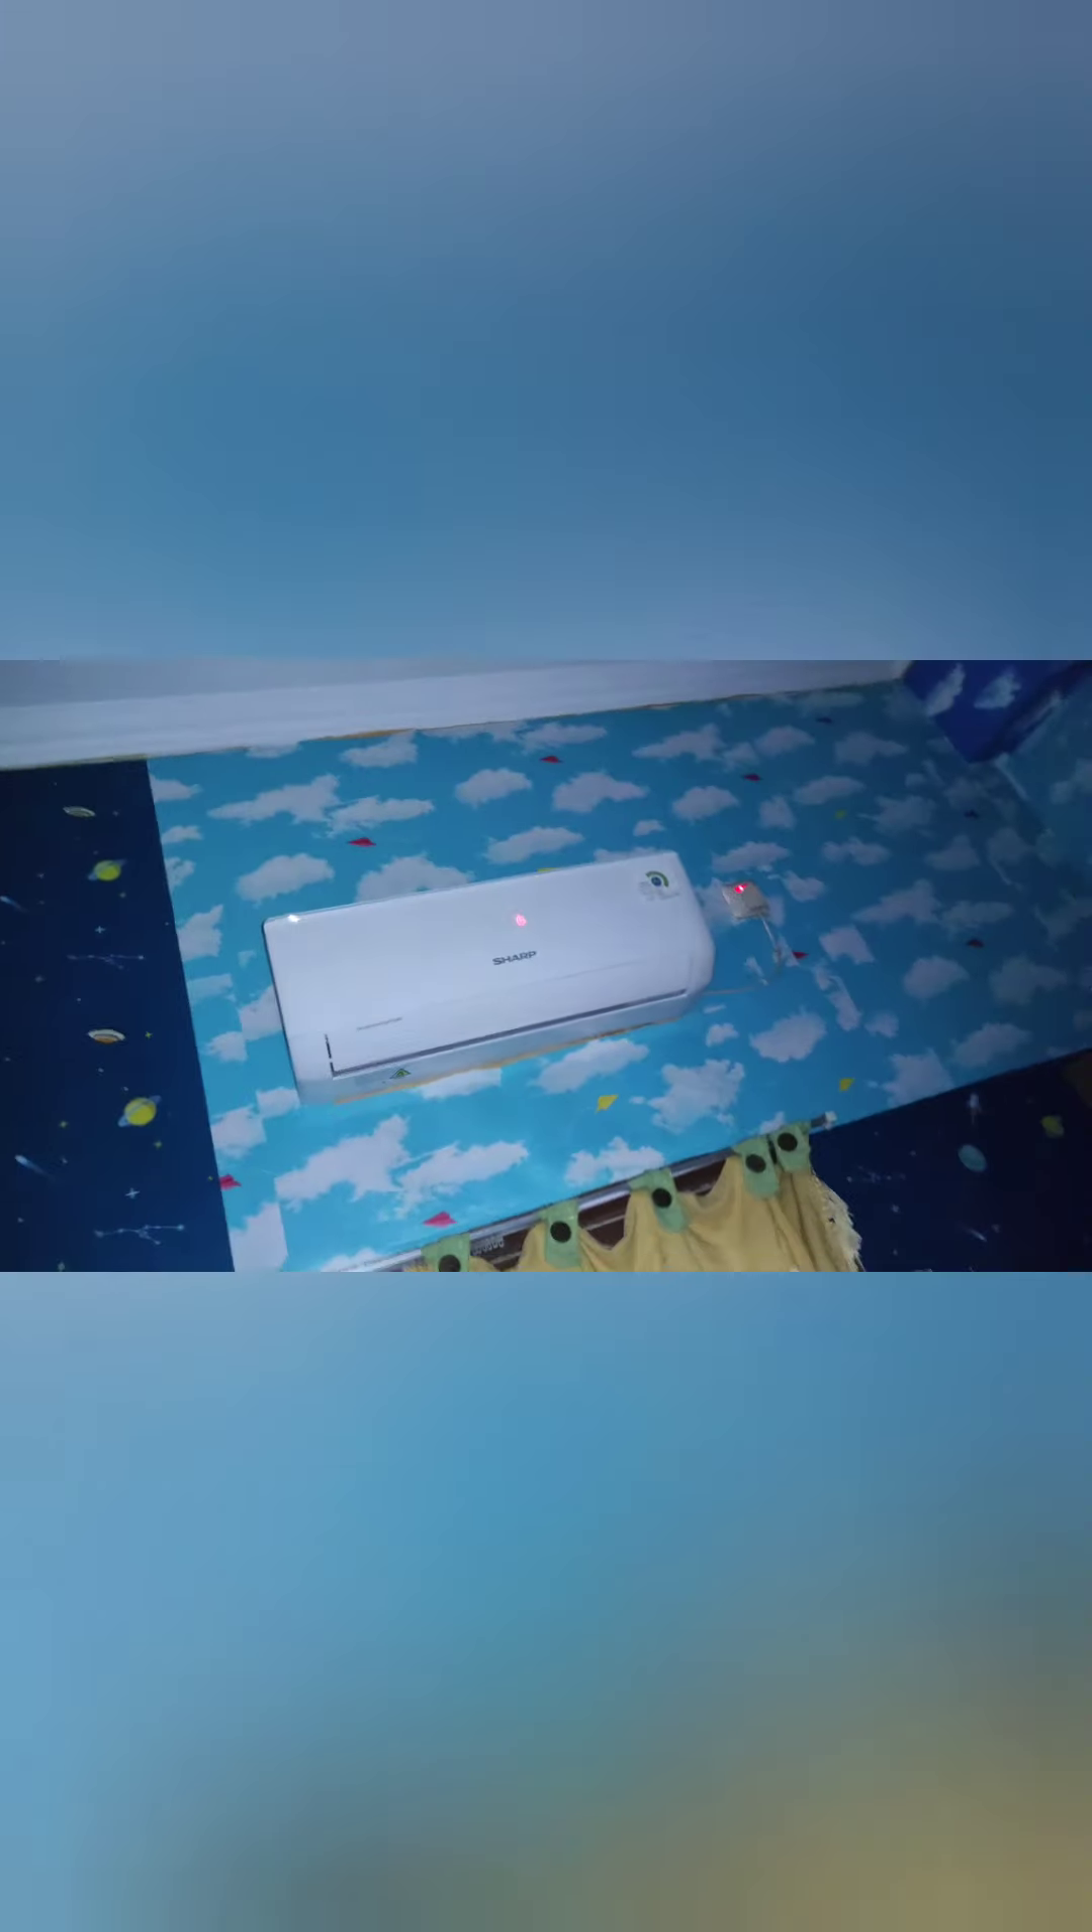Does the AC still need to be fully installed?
No.